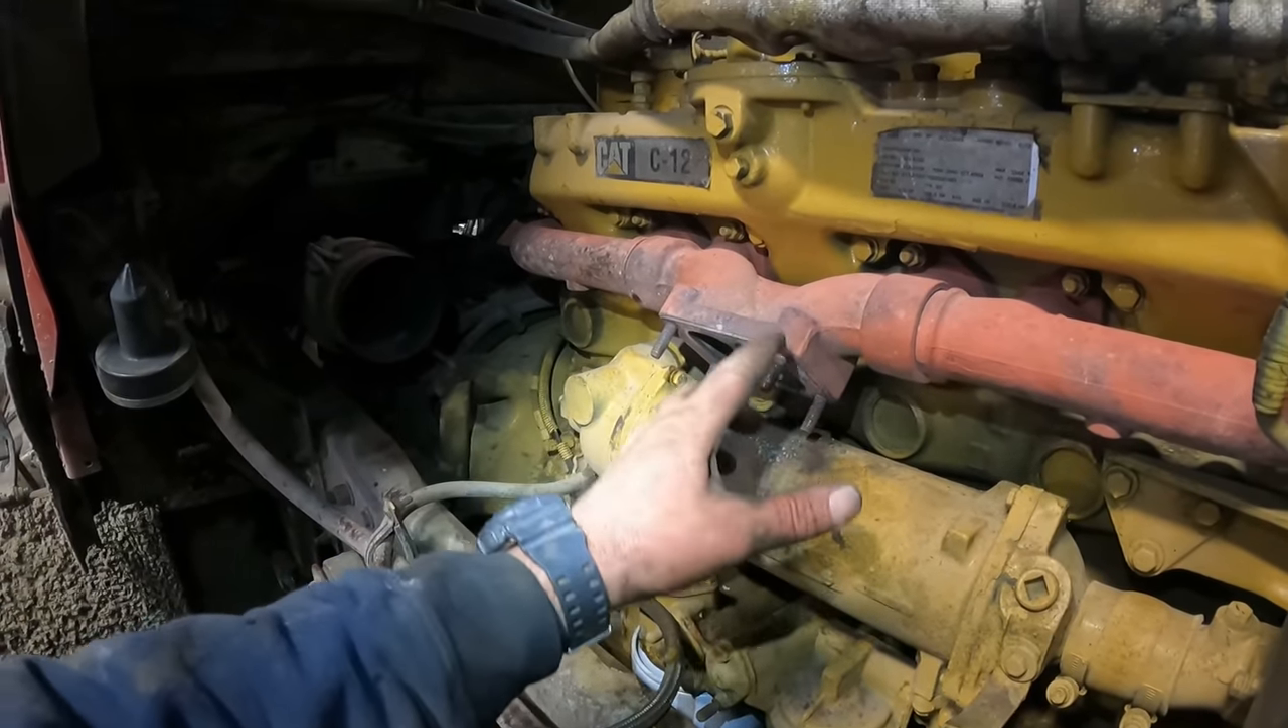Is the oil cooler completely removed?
No.